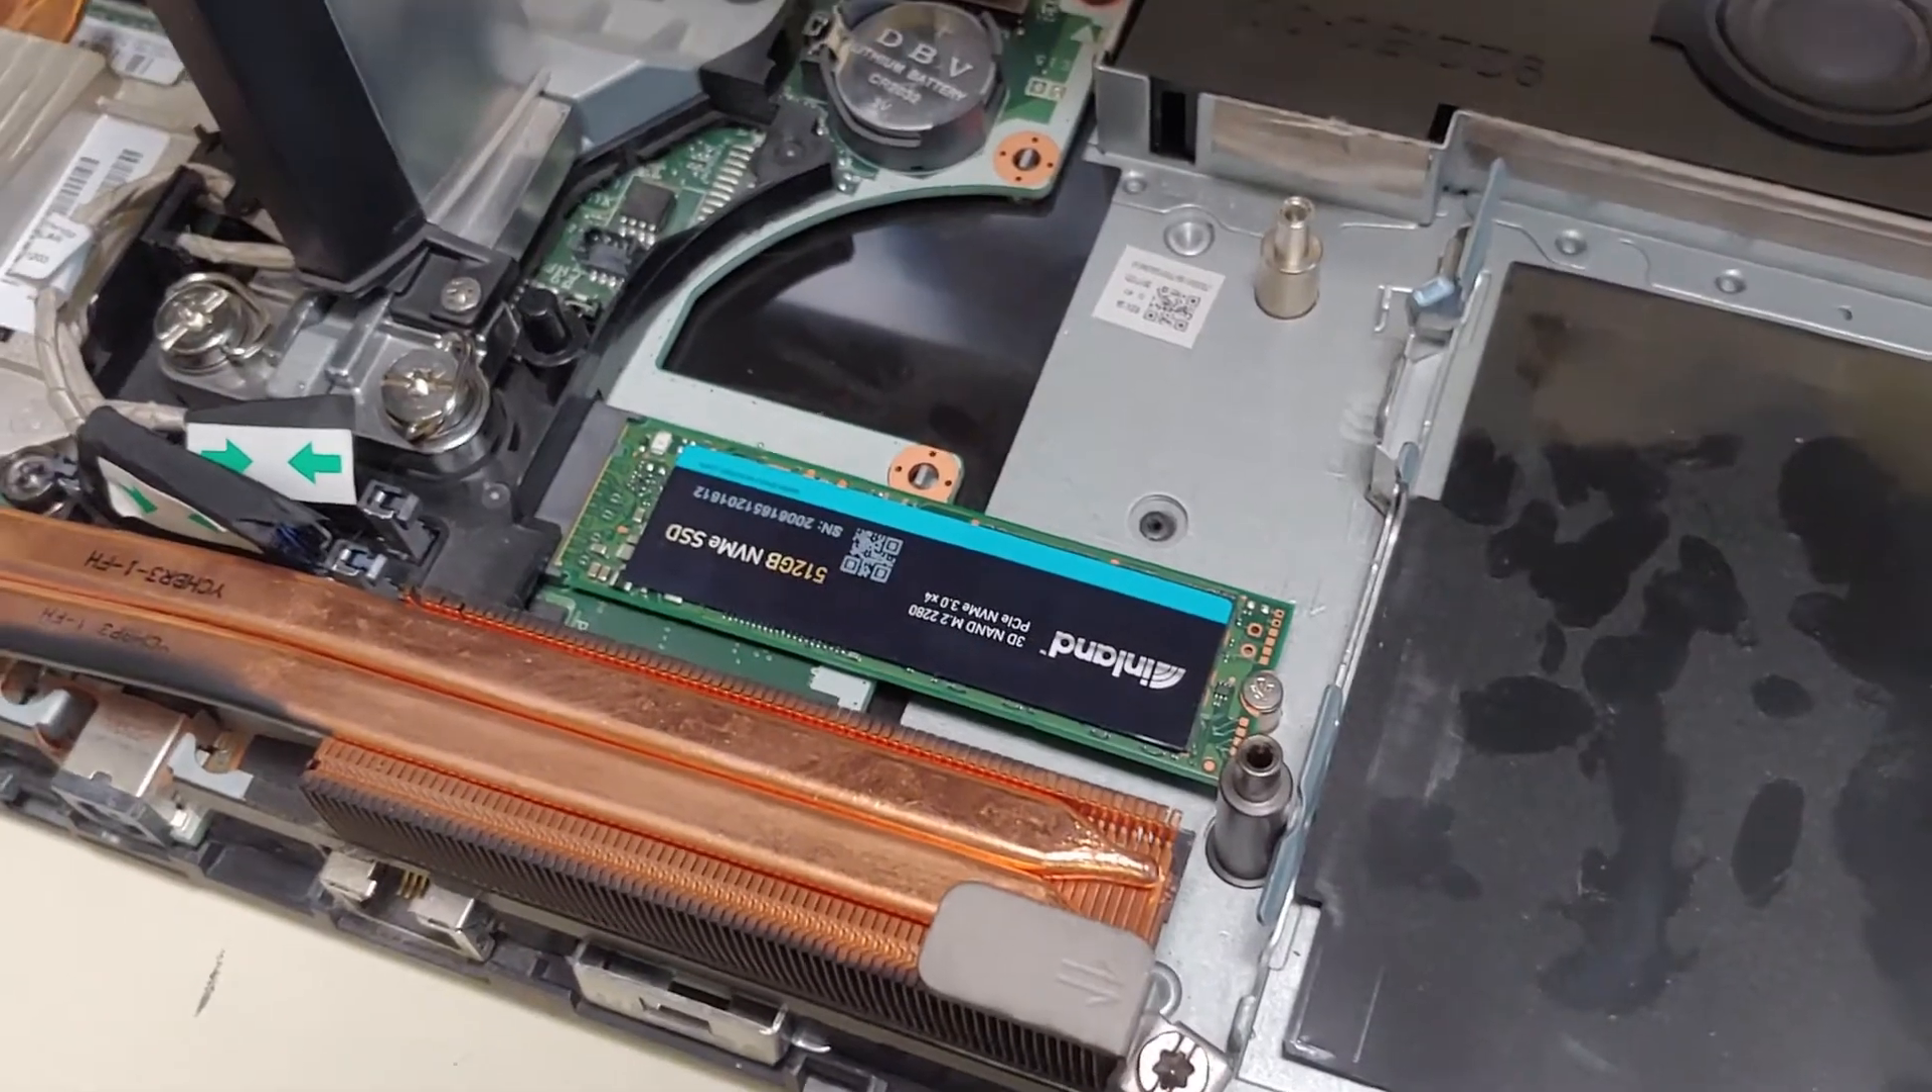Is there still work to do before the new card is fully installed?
No.